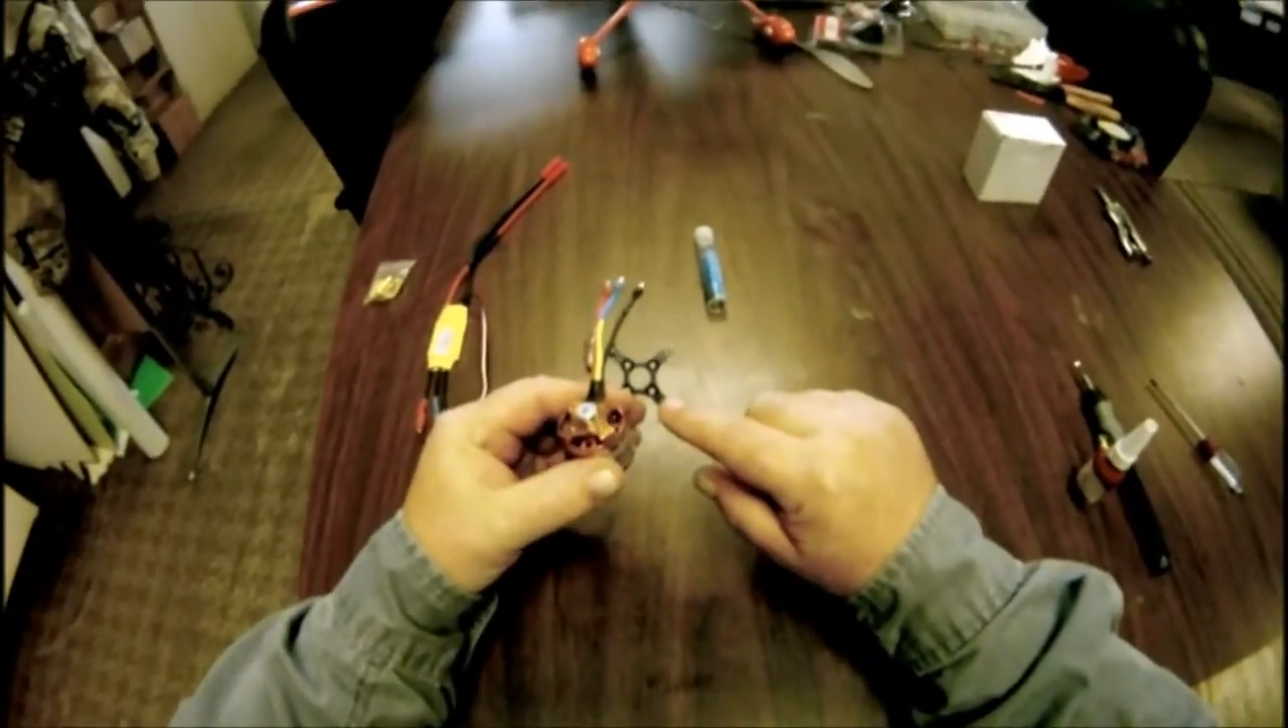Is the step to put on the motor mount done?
No.